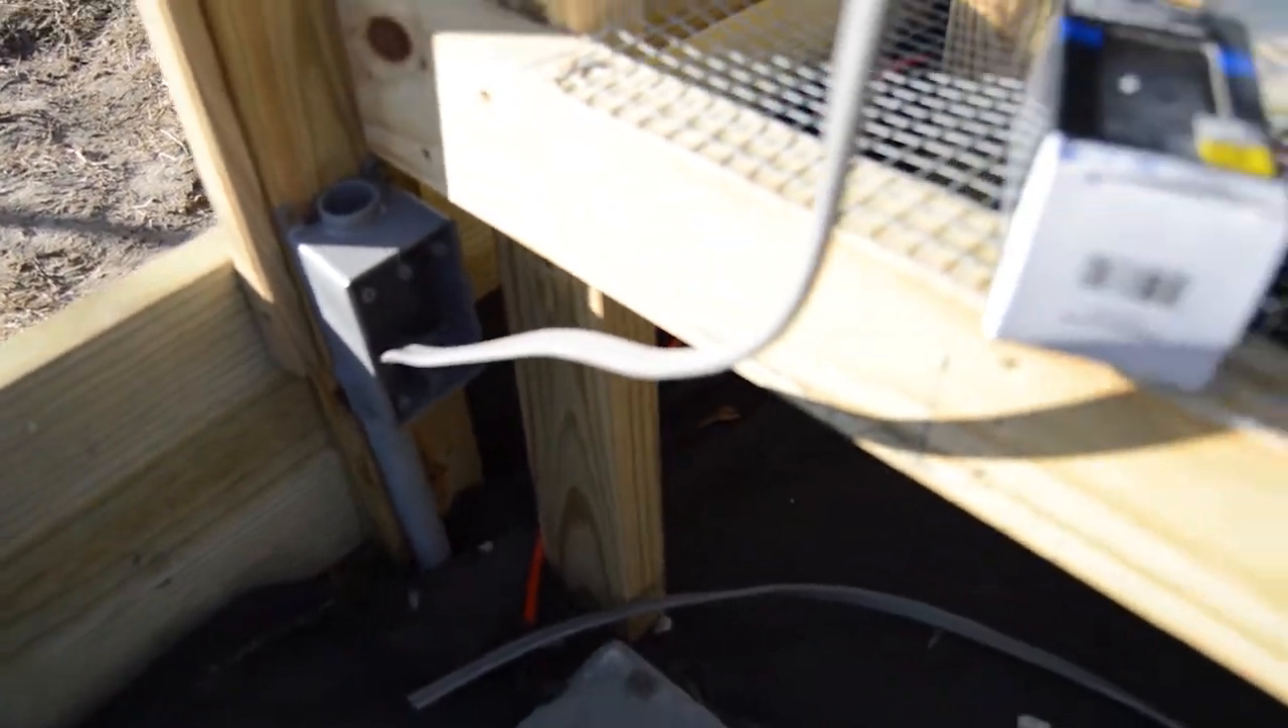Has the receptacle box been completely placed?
Yes.